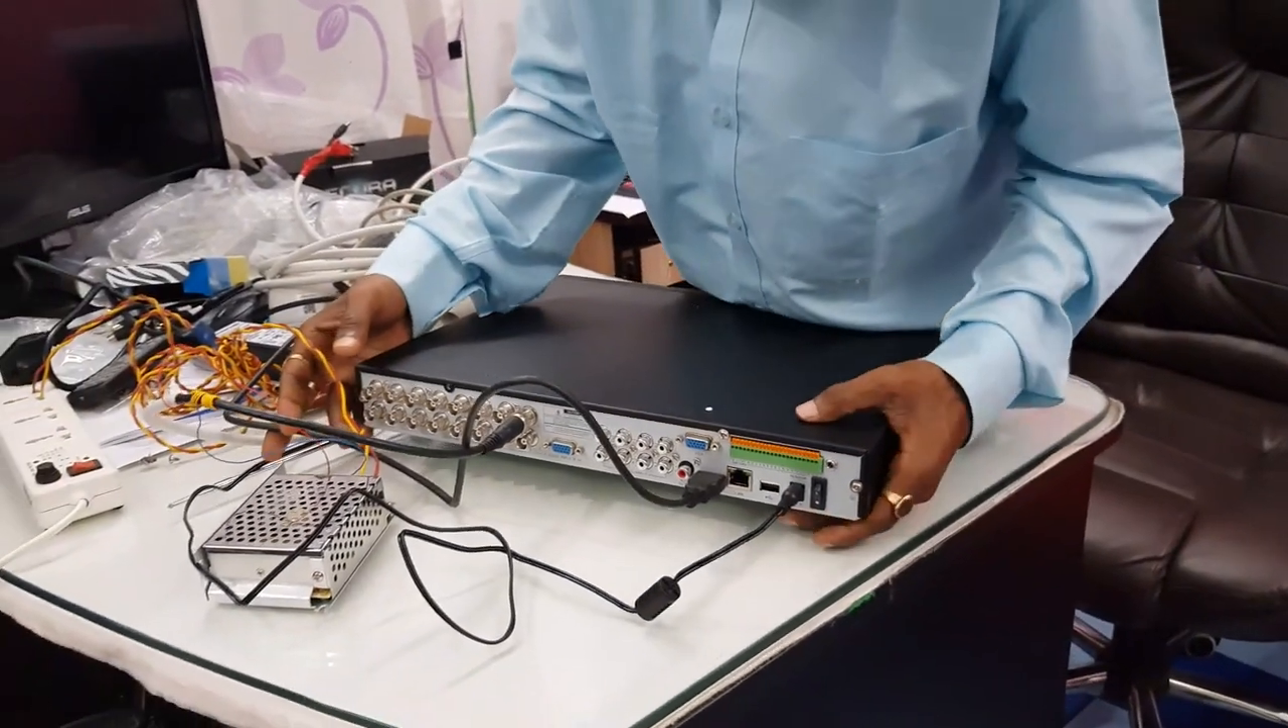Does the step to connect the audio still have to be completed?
Yes.